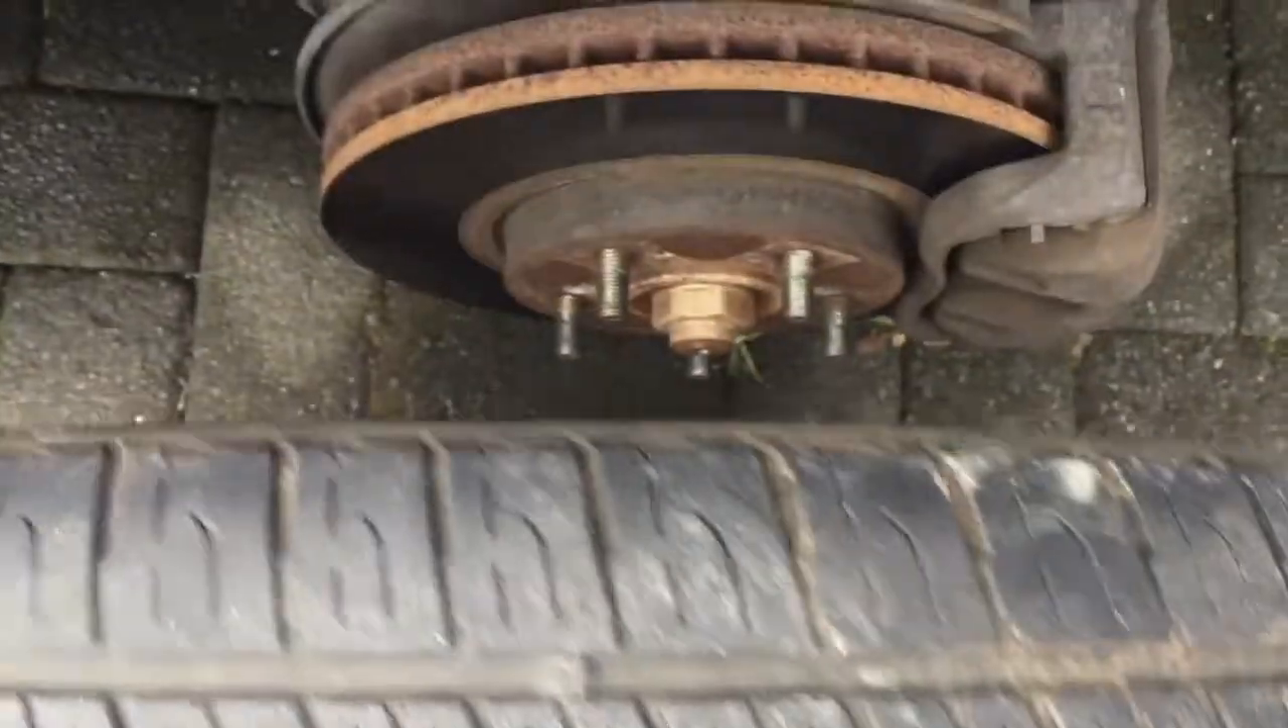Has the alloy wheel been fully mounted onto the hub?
No.